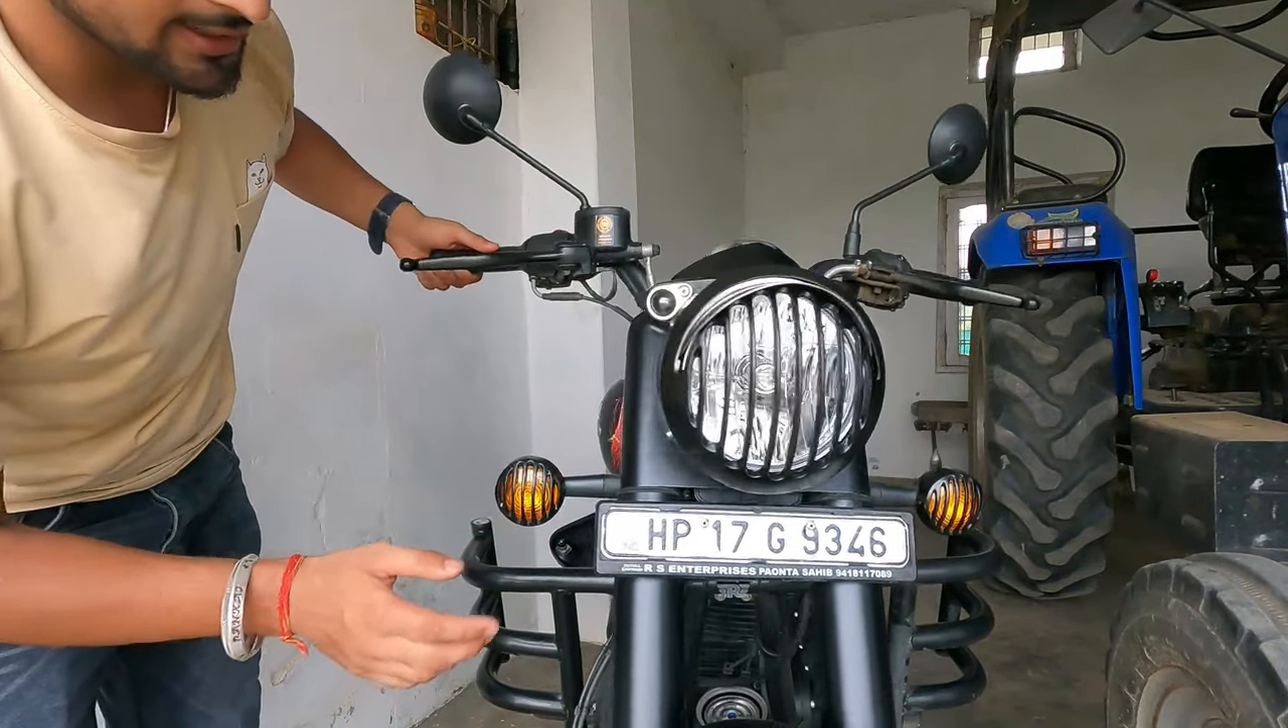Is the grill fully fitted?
Yes.